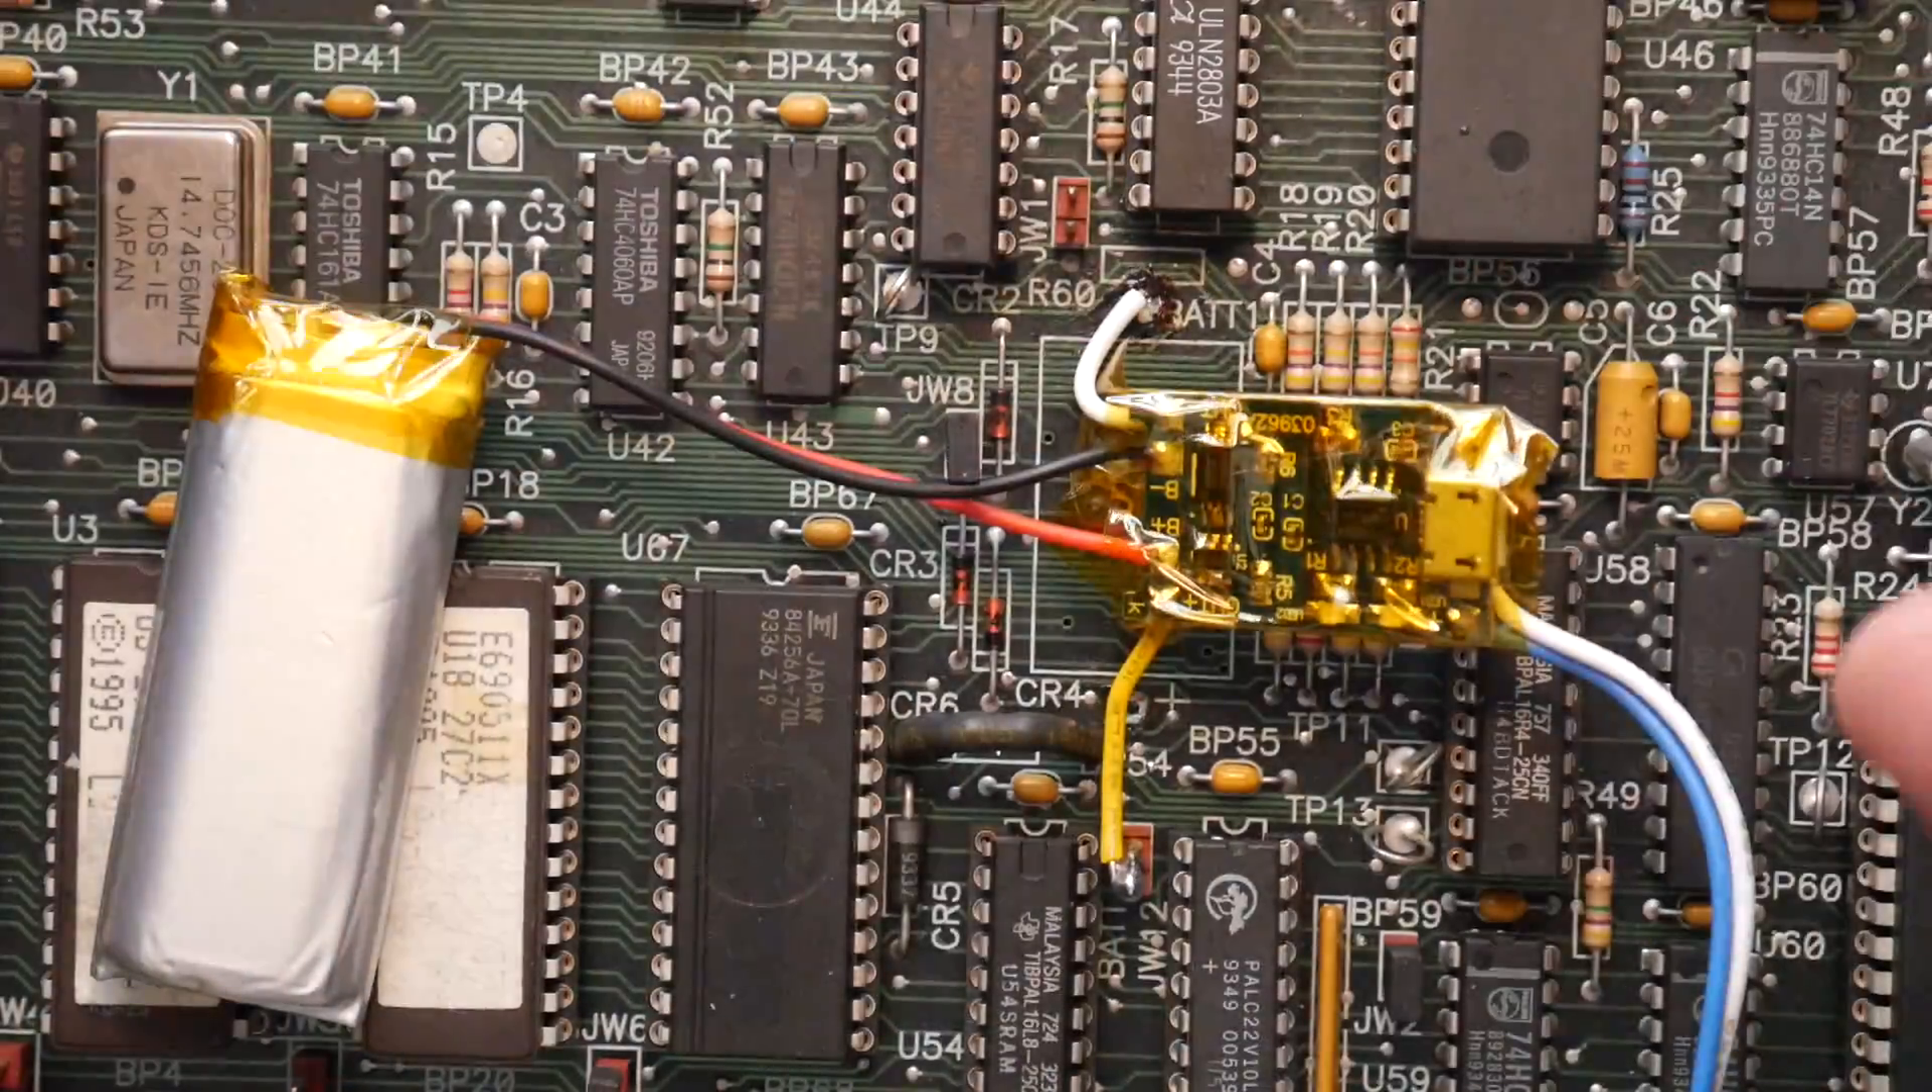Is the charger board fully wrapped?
Yes.